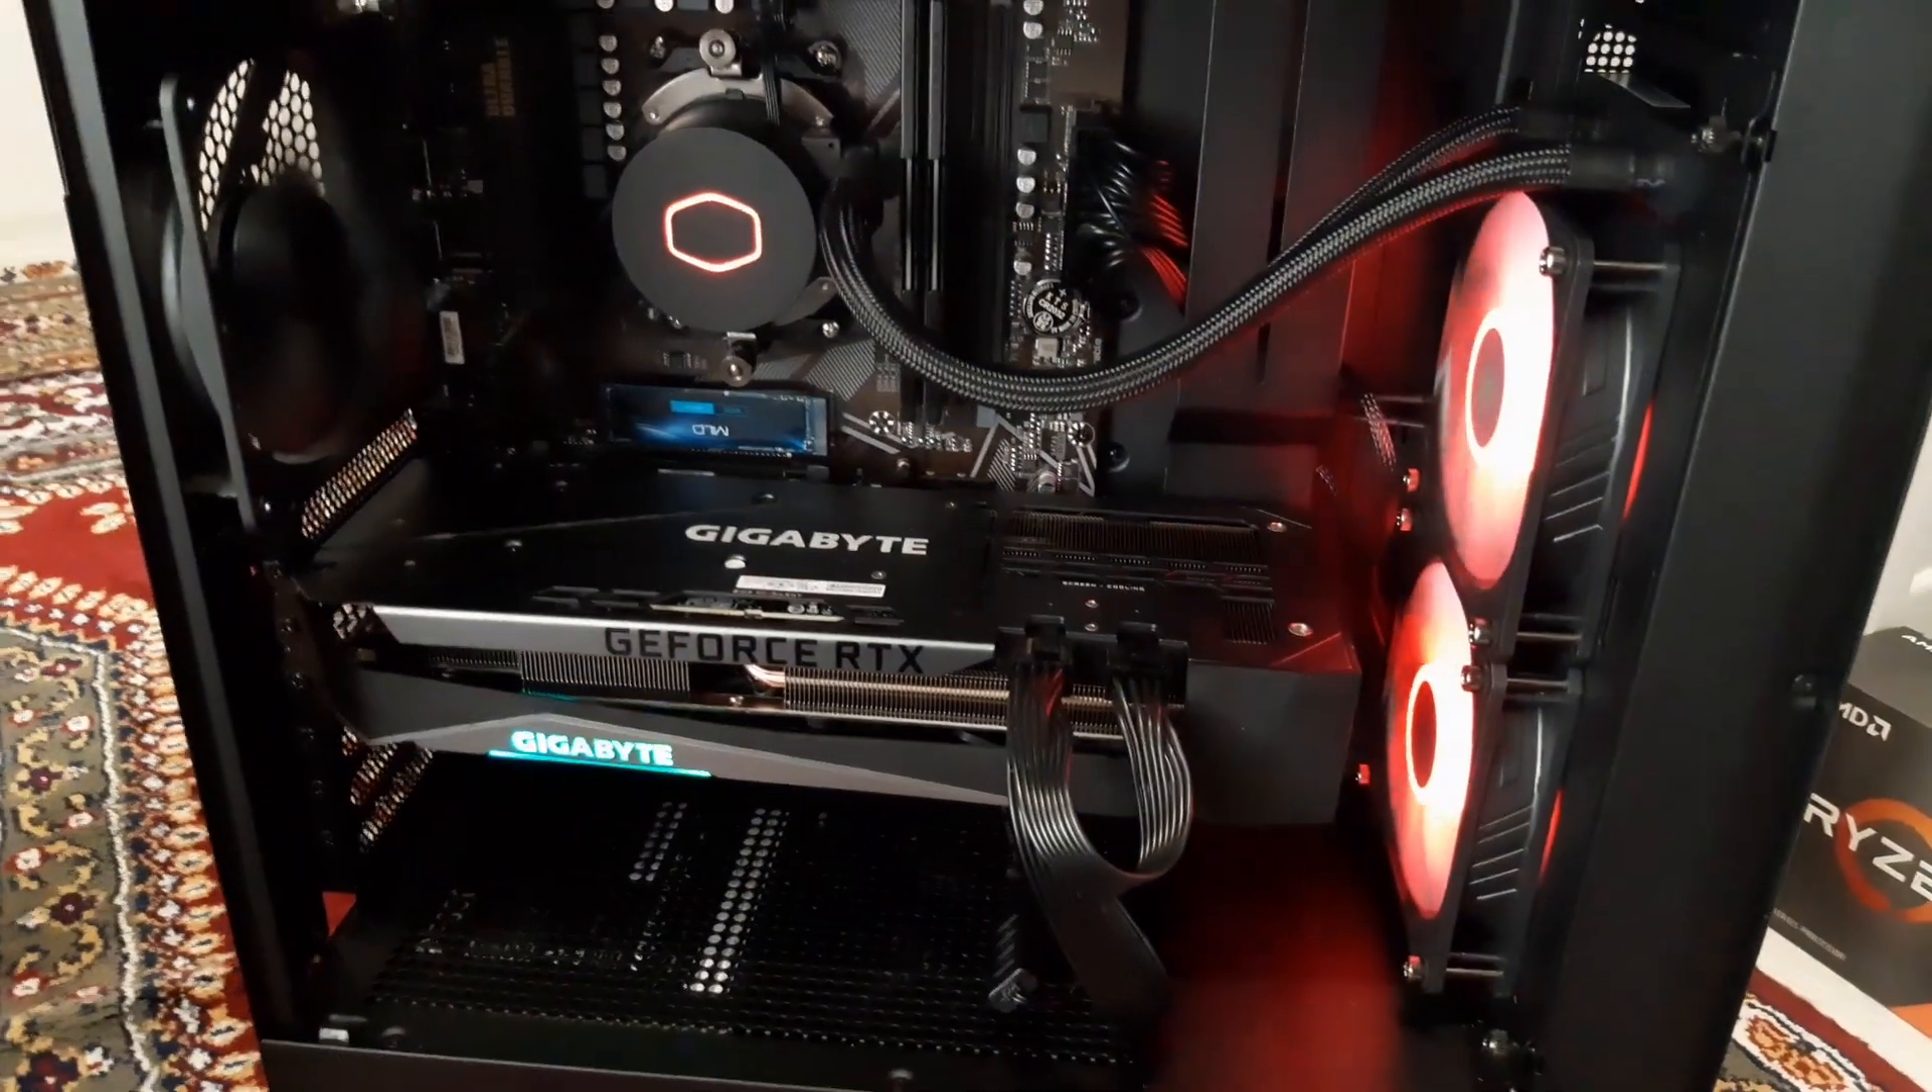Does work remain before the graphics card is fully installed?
No.